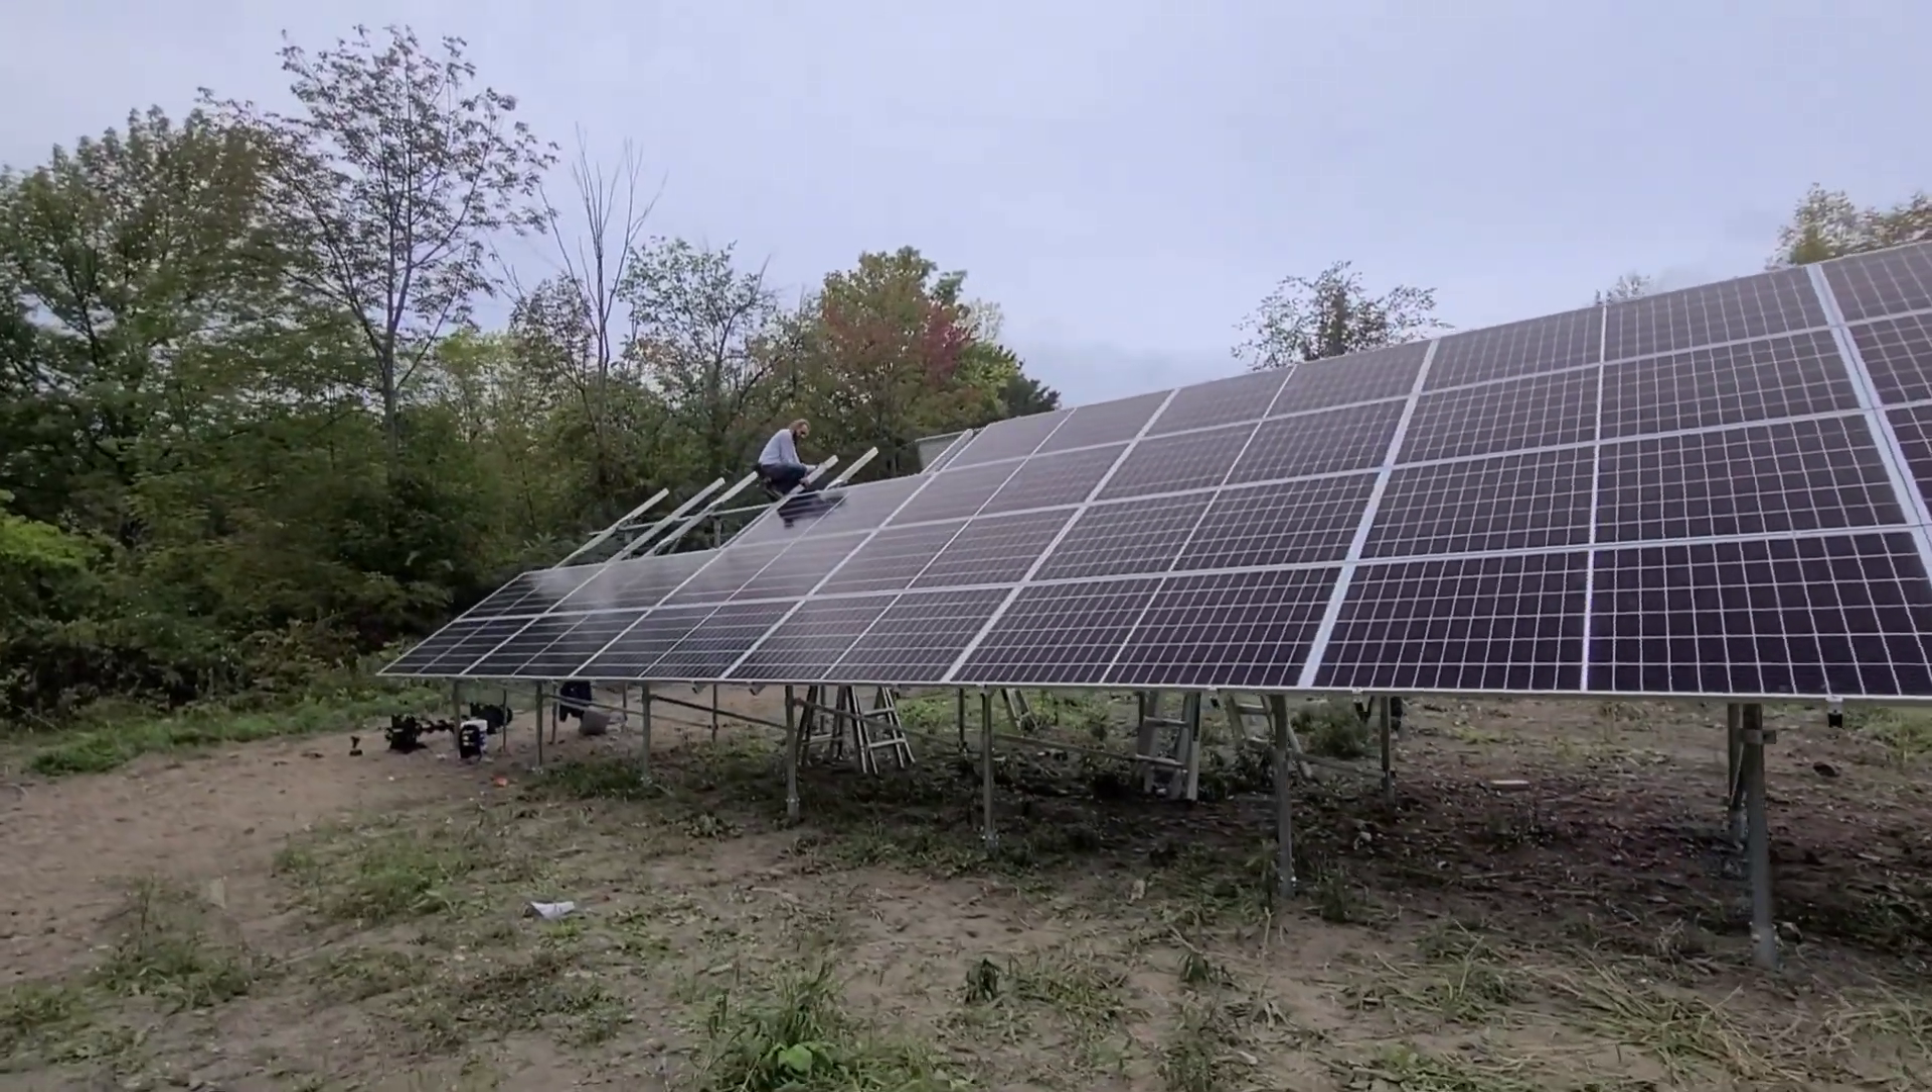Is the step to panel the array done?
No.